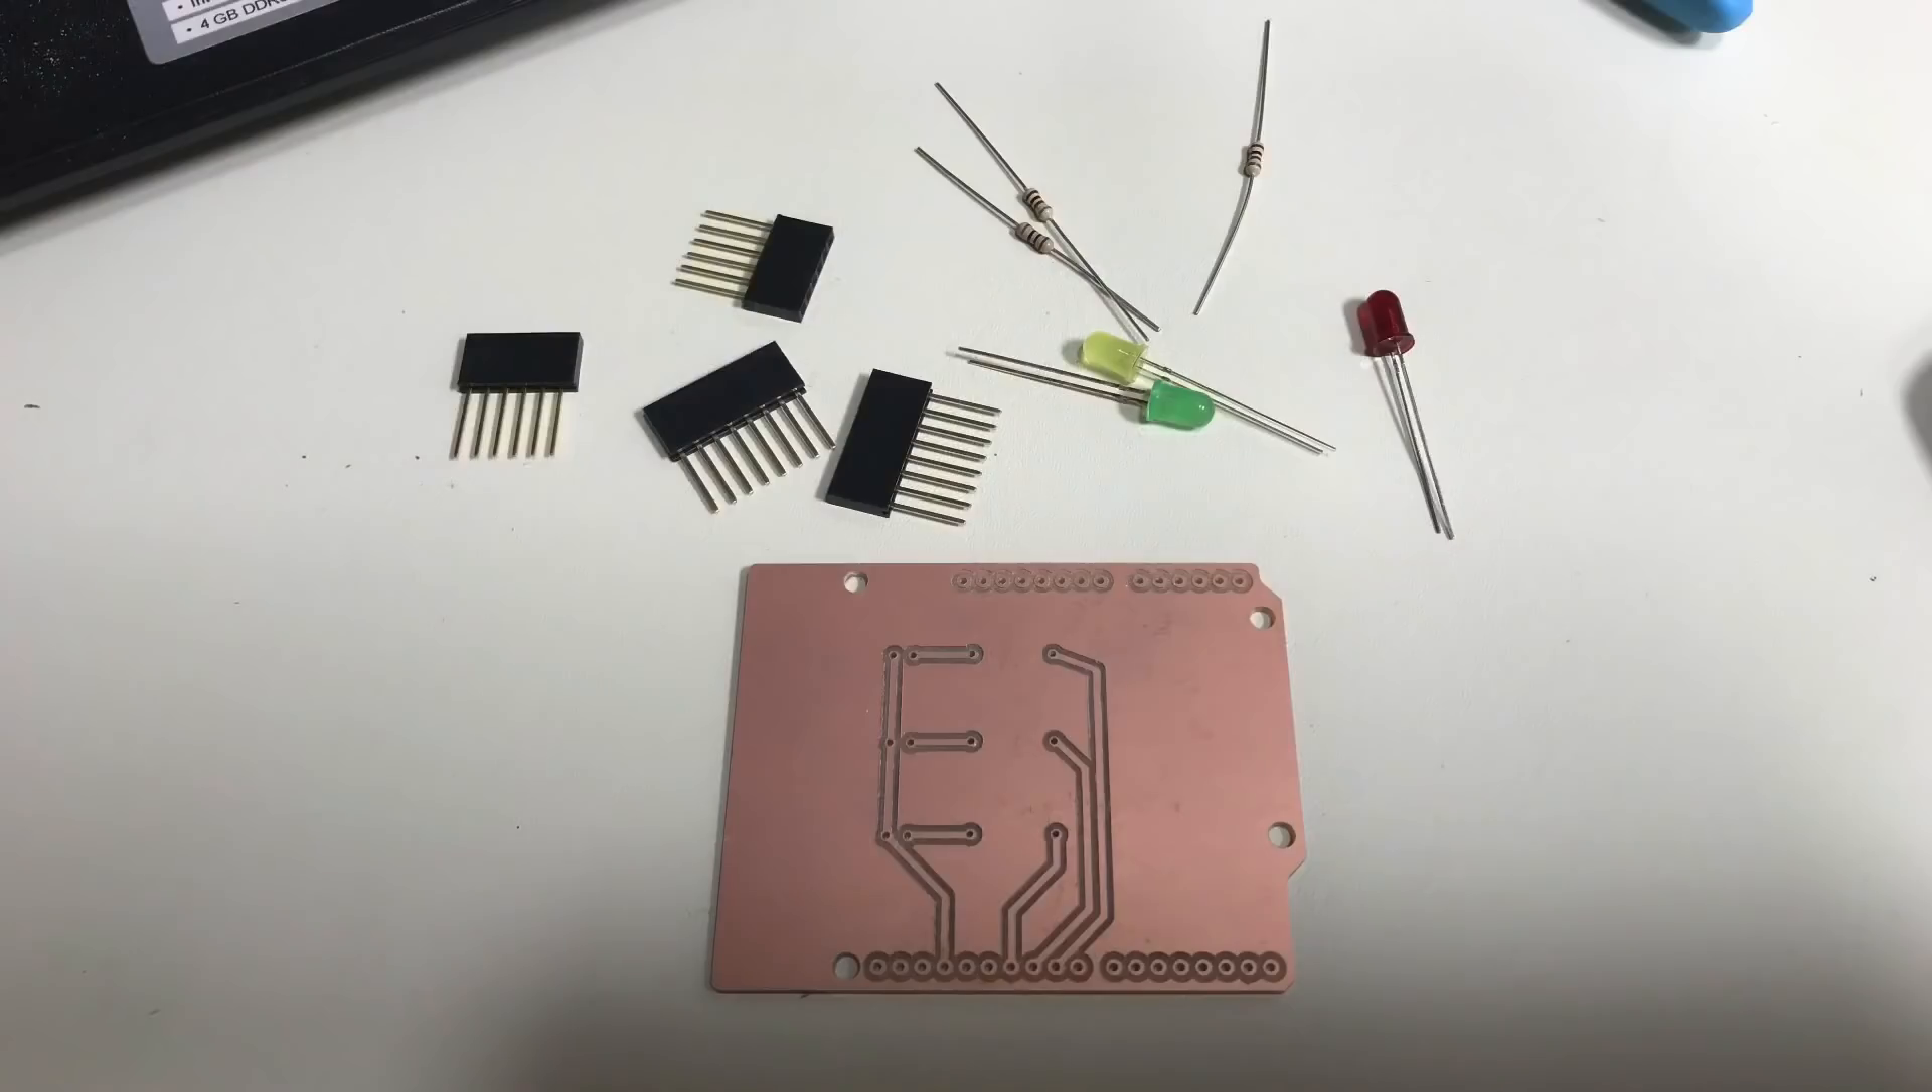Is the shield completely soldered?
No.